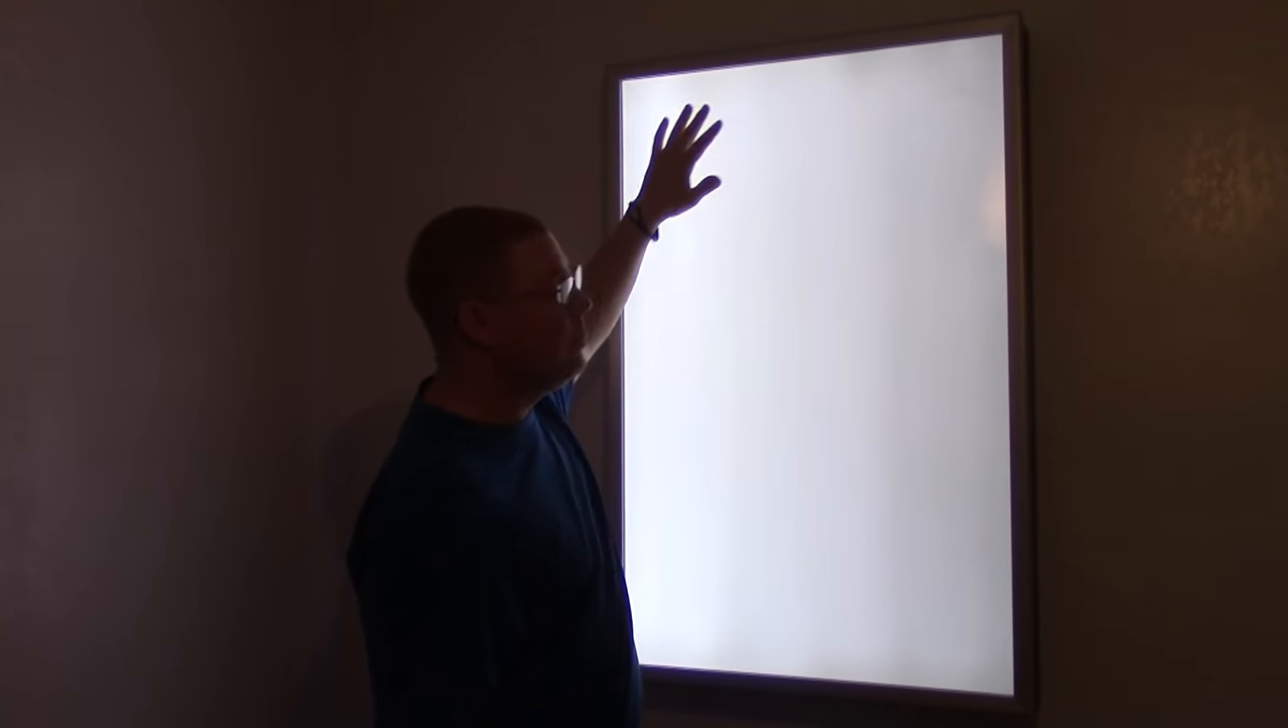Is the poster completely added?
No.